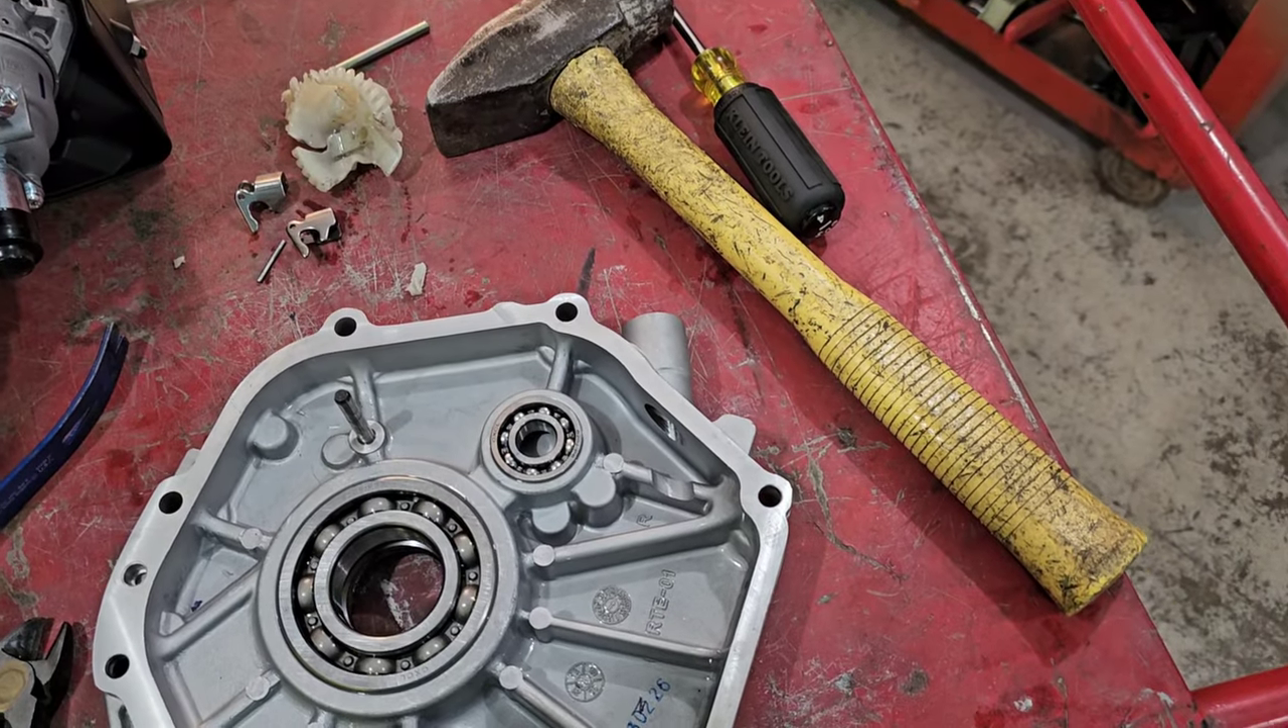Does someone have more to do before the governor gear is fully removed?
No.